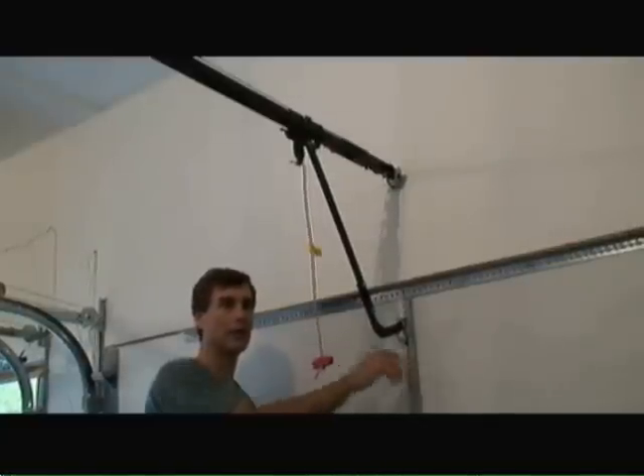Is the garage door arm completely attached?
Yes.